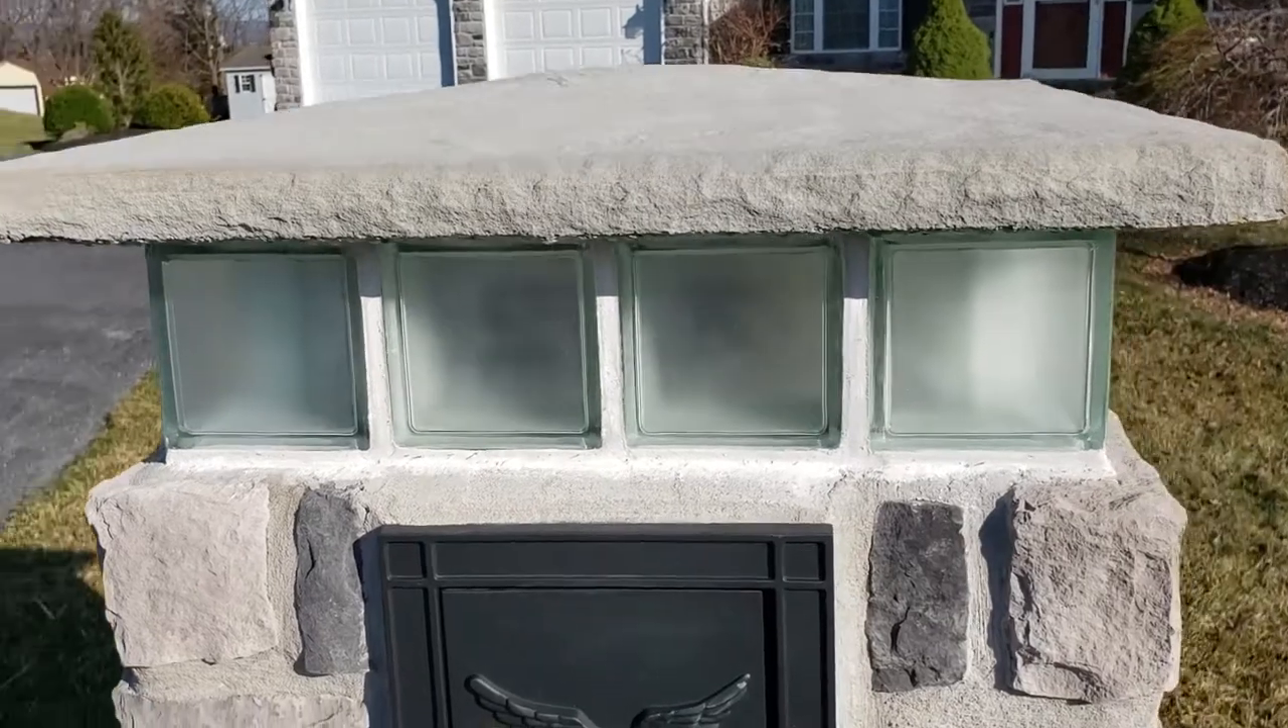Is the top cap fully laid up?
Yes.